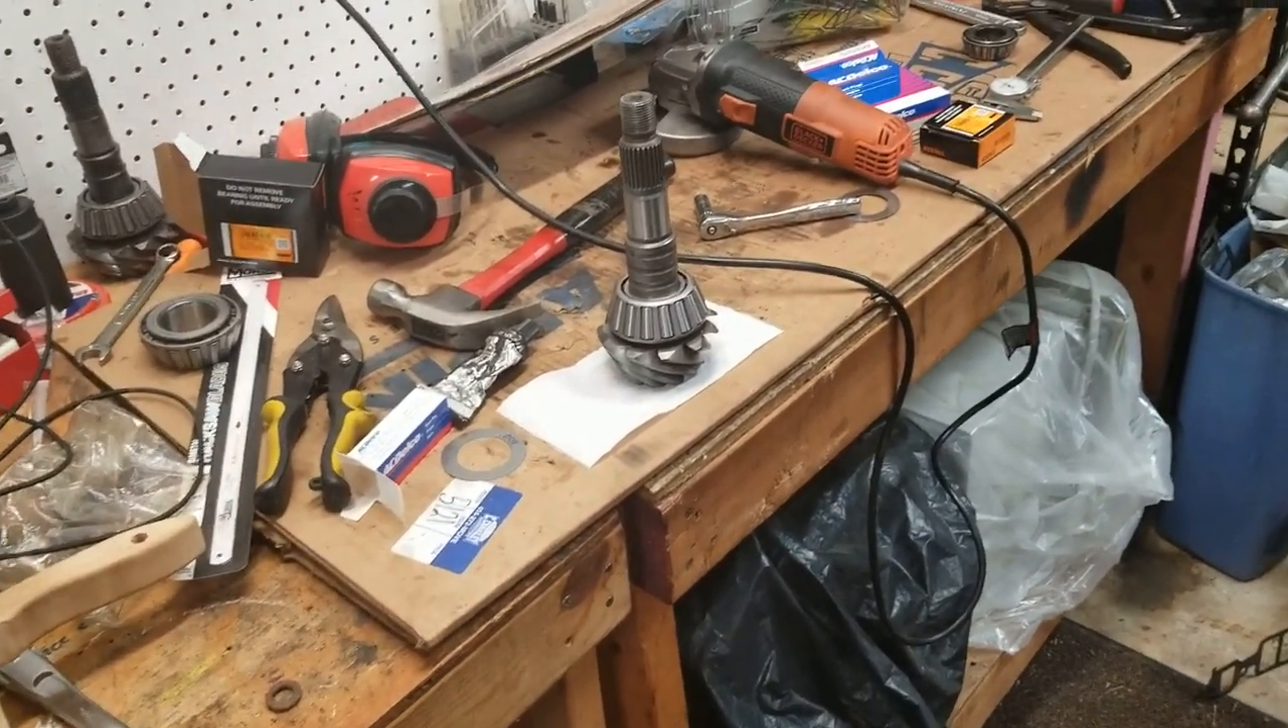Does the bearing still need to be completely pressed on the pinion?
No.